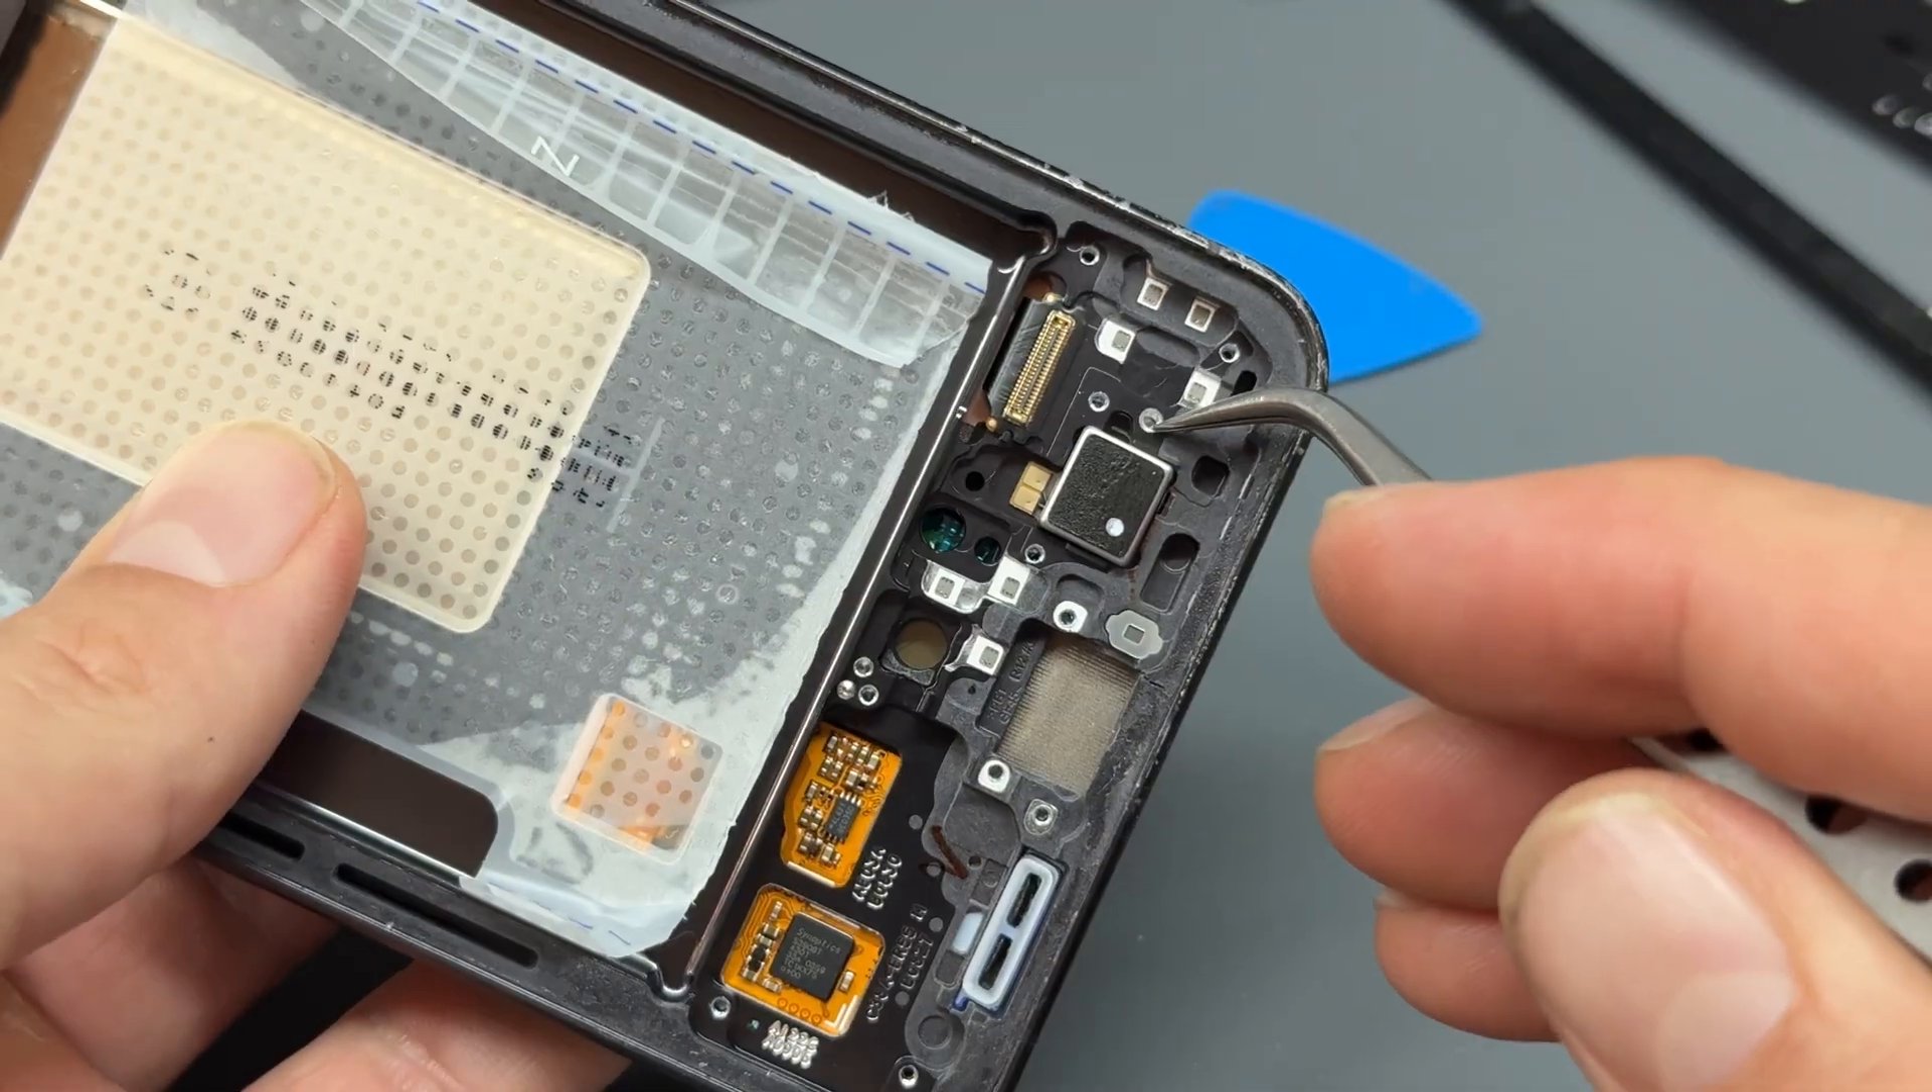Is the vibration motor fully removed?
No.